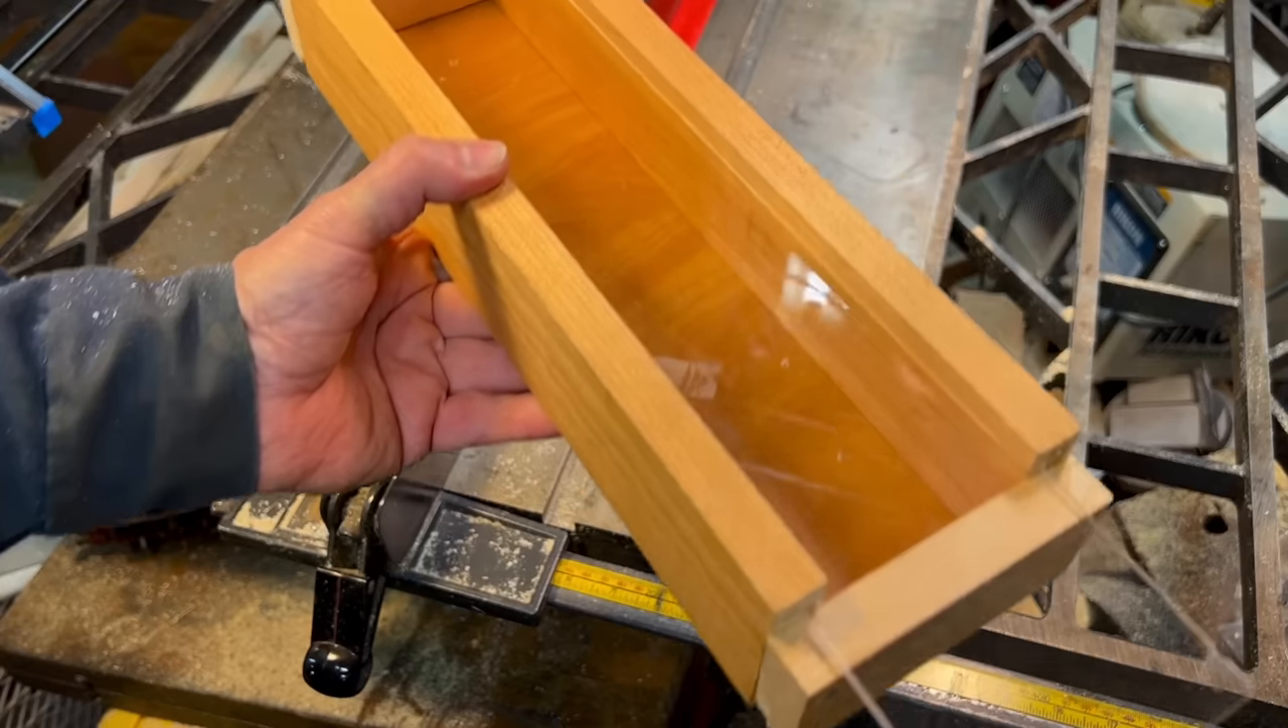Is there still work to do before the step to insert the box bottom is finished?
No.